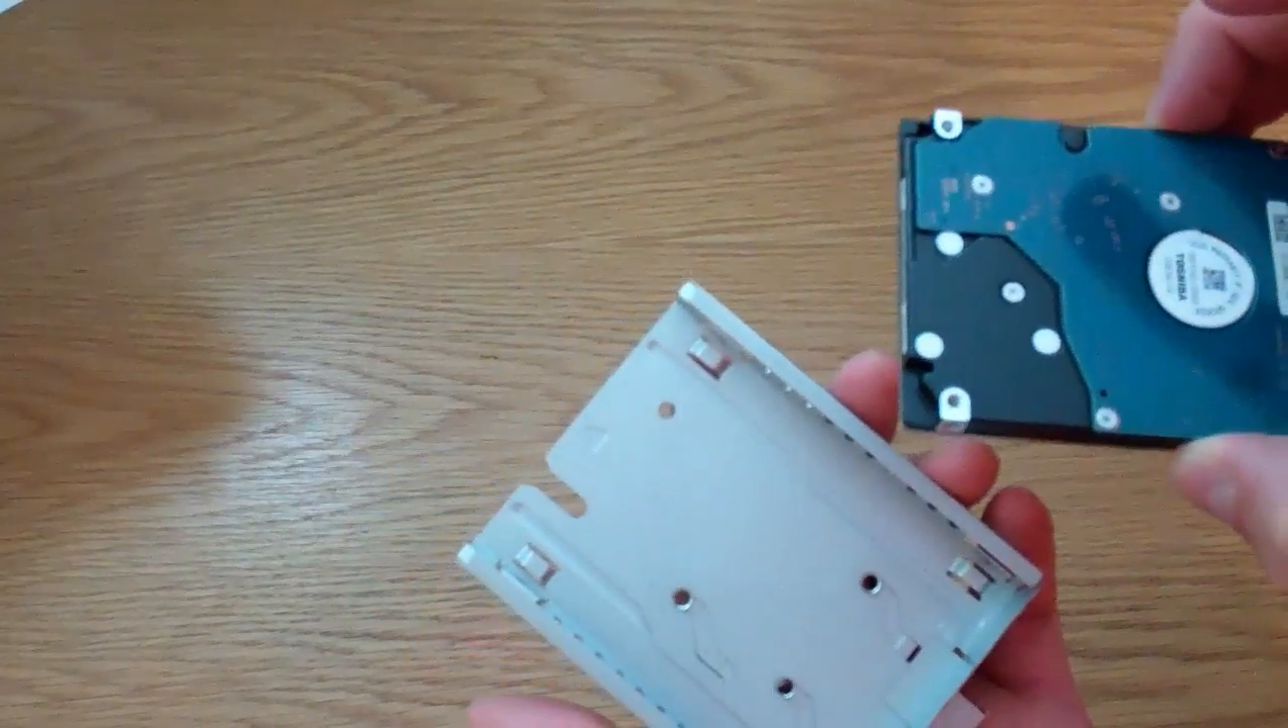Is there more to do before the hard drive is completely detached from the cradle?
No.